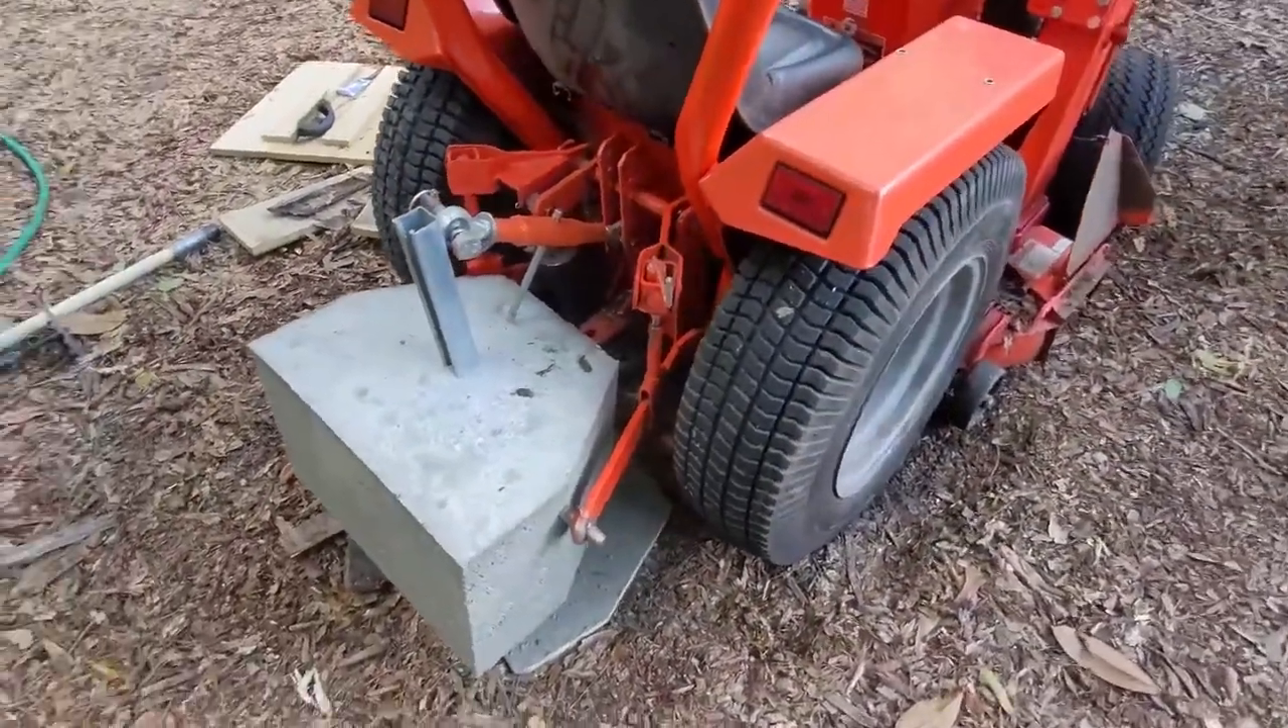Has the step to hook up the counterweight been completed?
Yes.